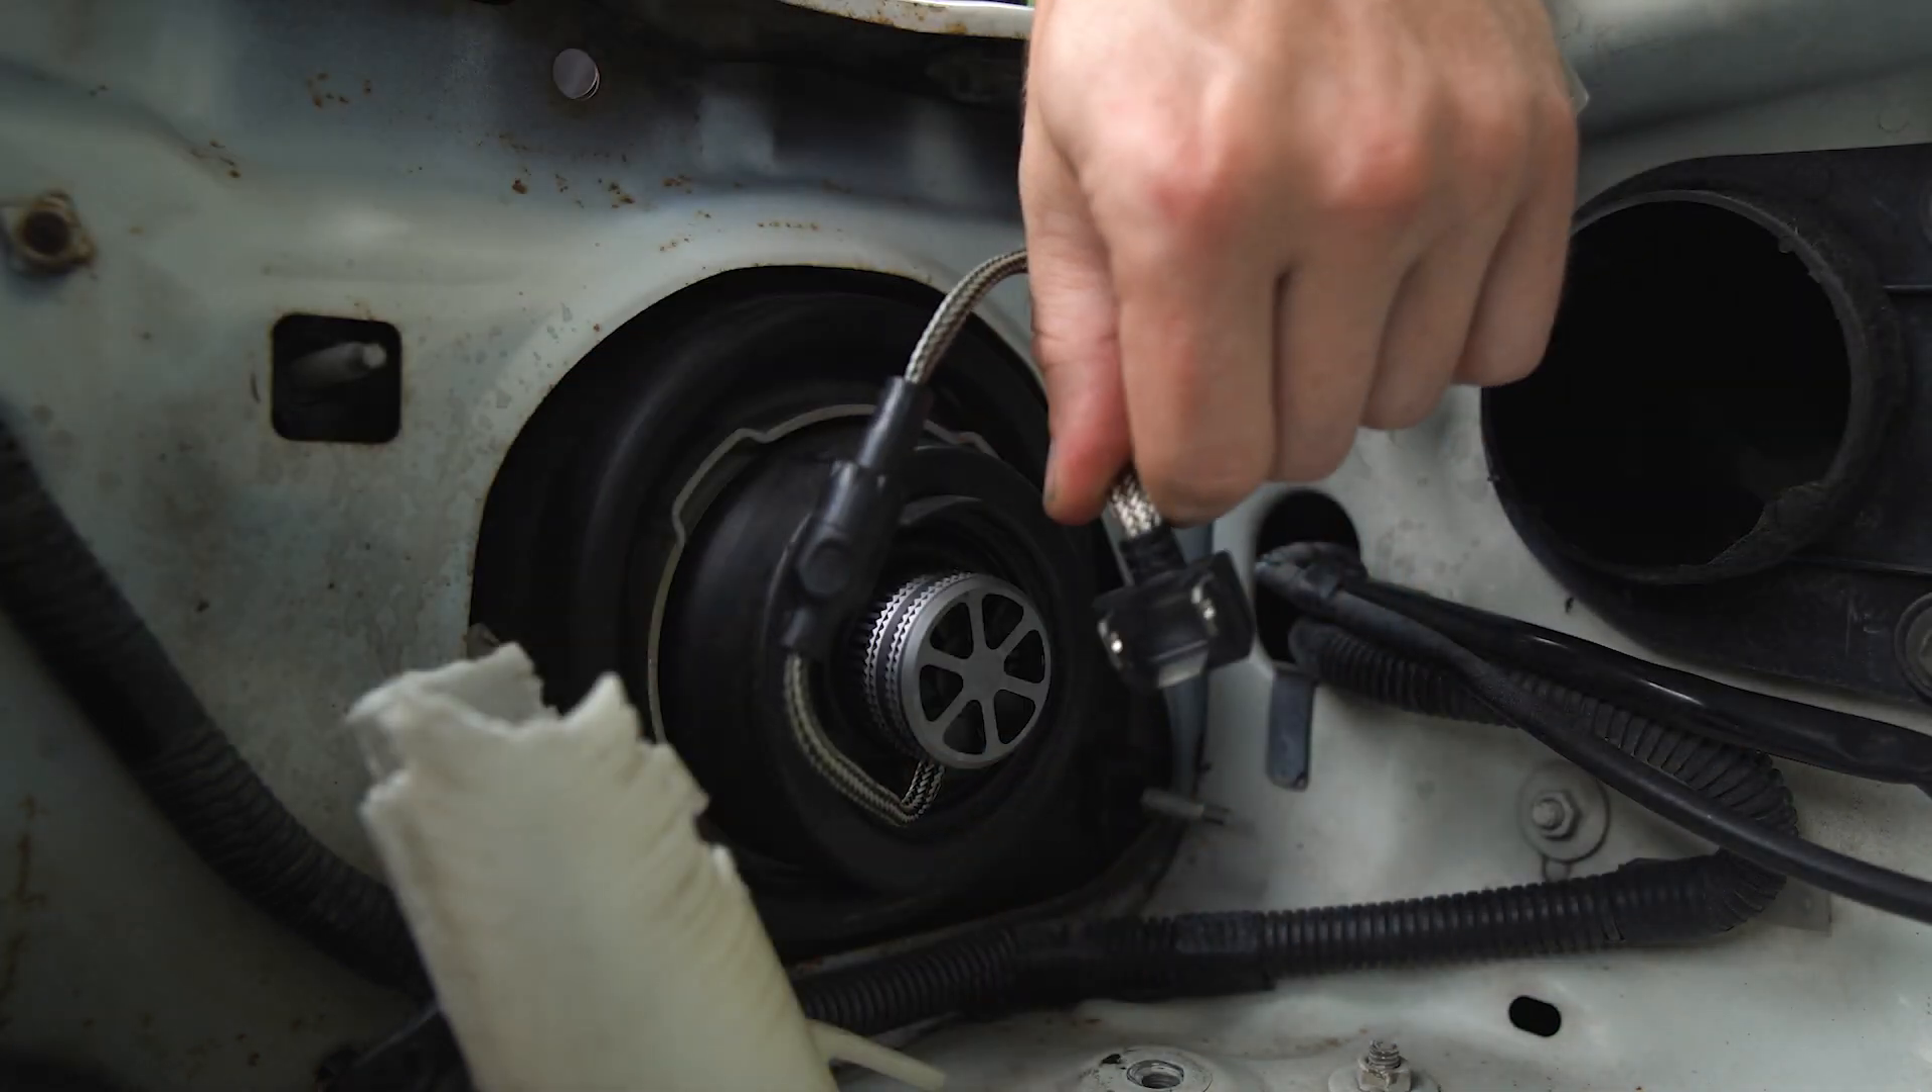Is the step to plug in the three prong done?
No.